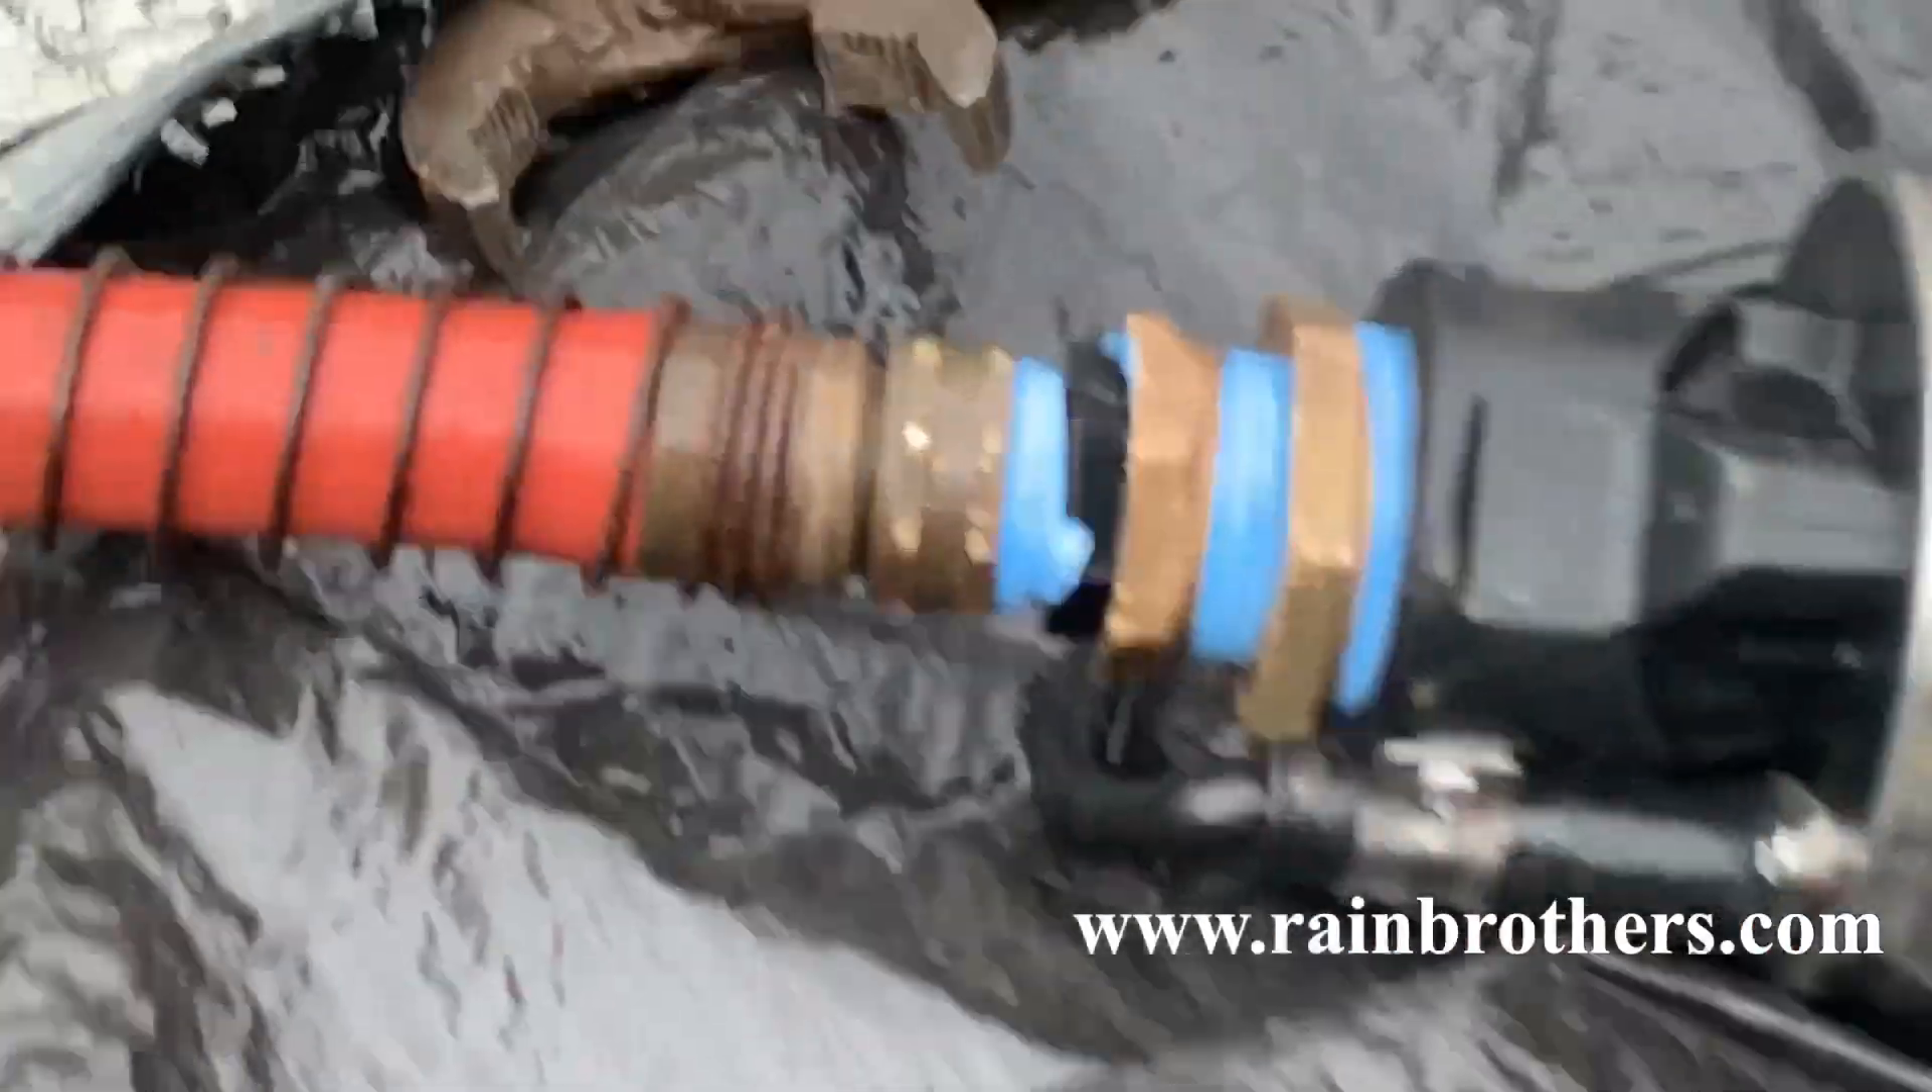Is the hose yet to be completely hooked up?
No.